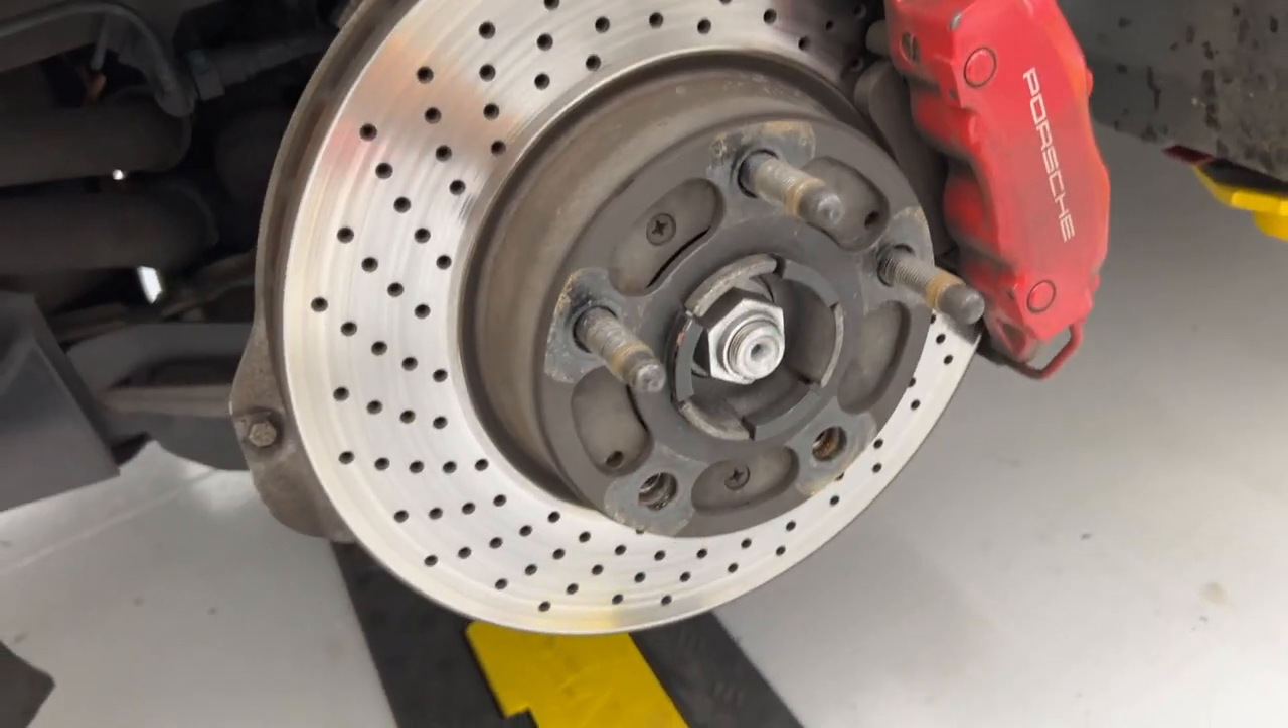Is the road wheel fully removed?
Yes.